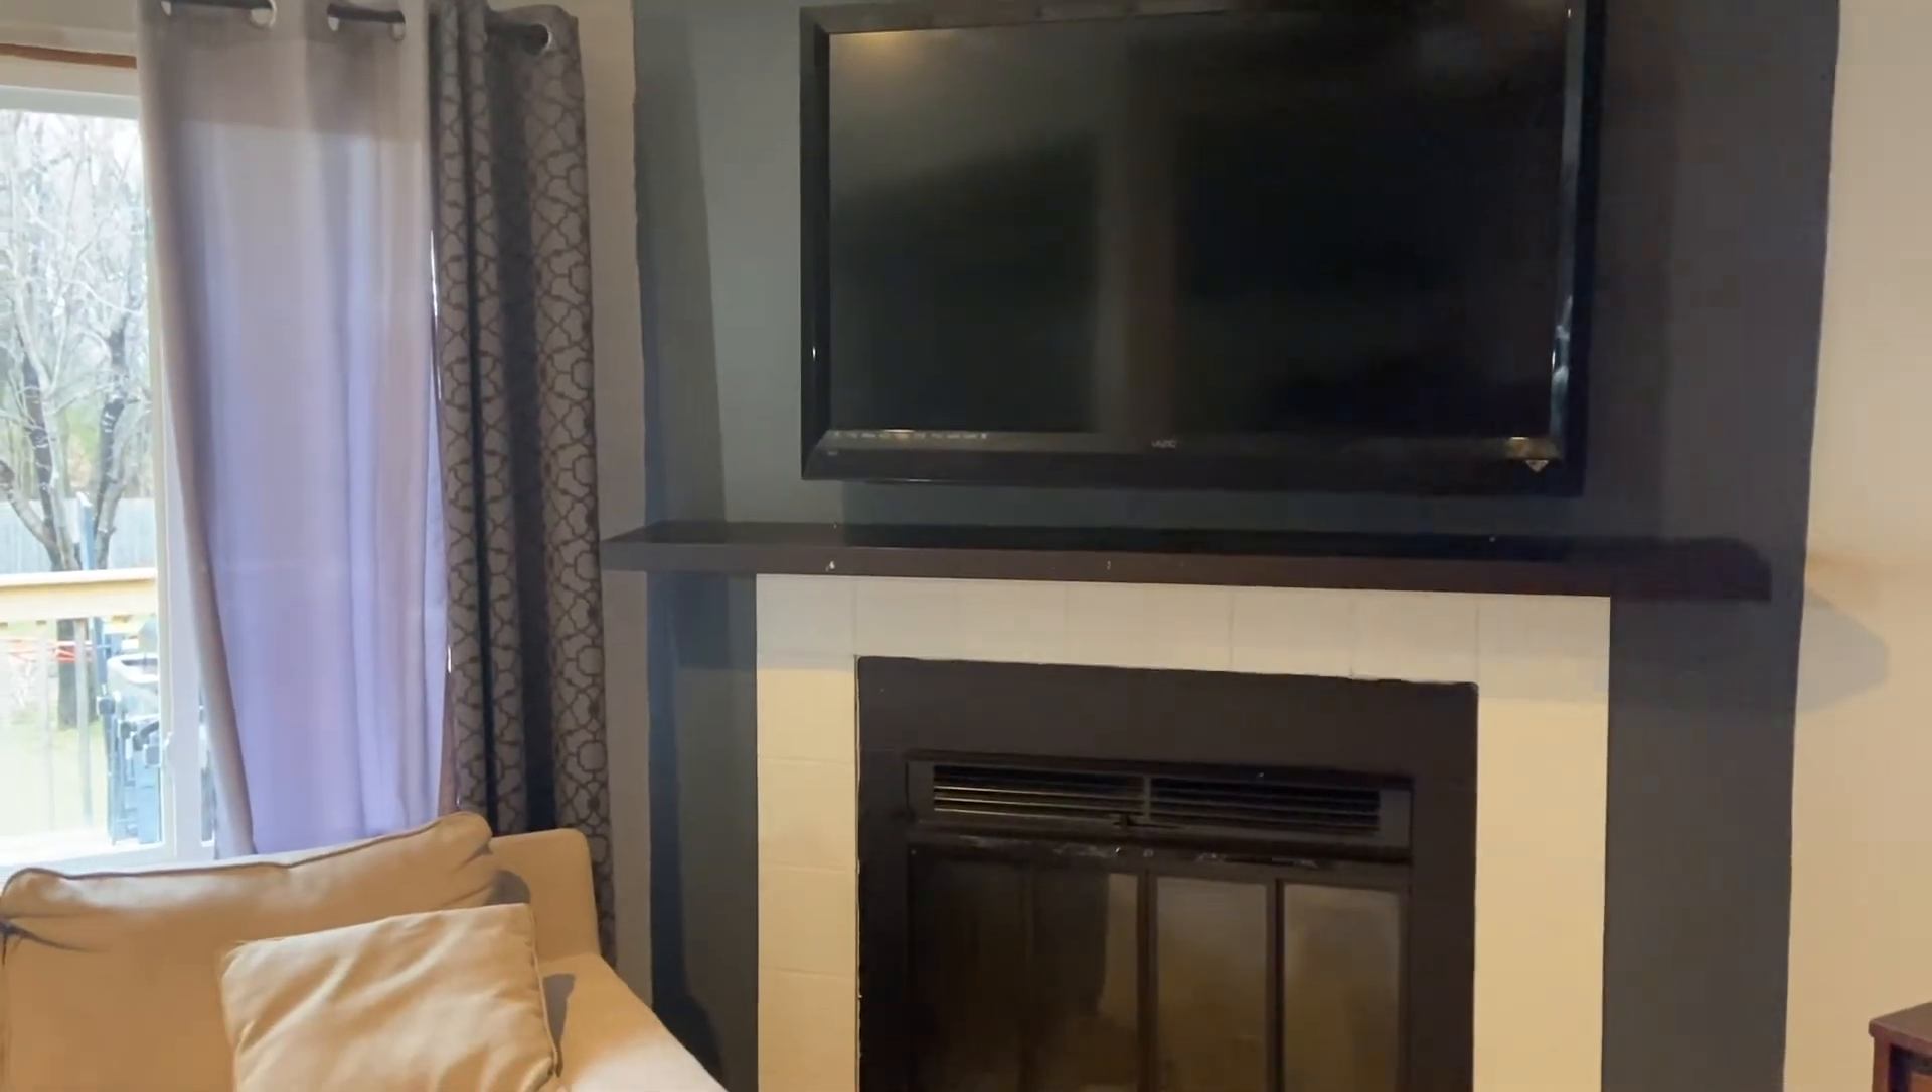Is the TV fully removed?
No.